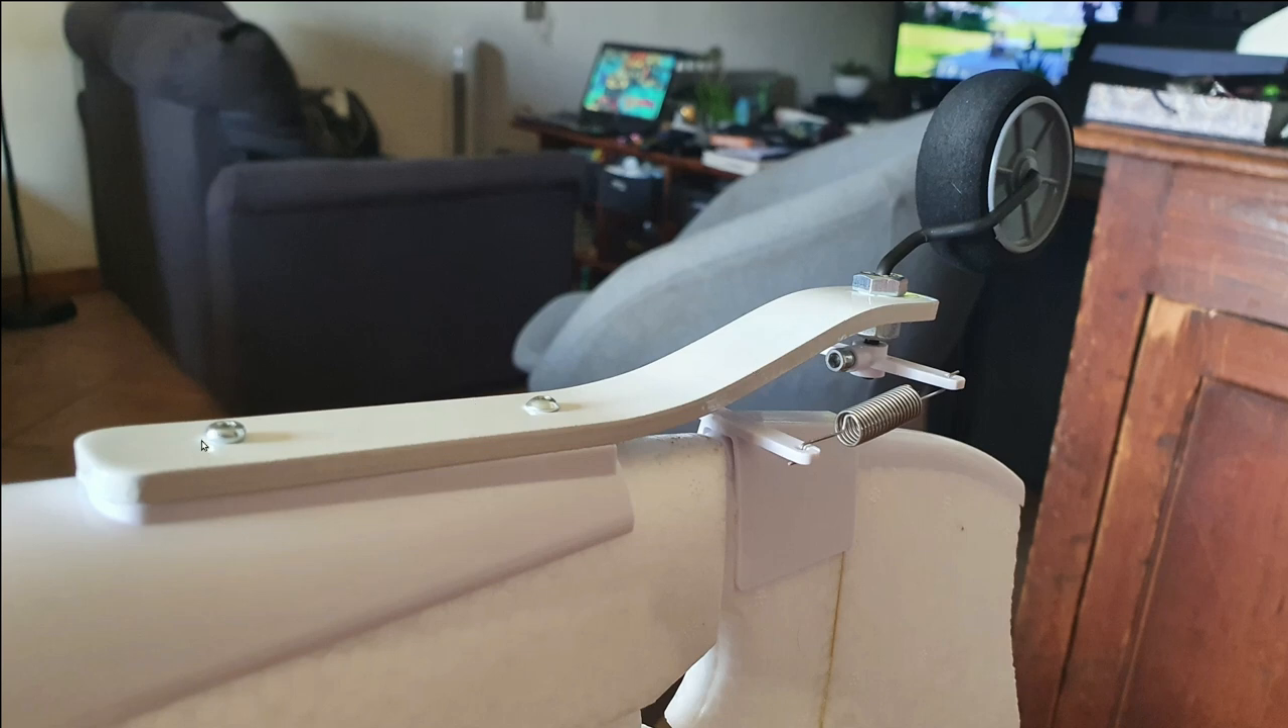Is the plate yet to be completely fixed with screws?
No.